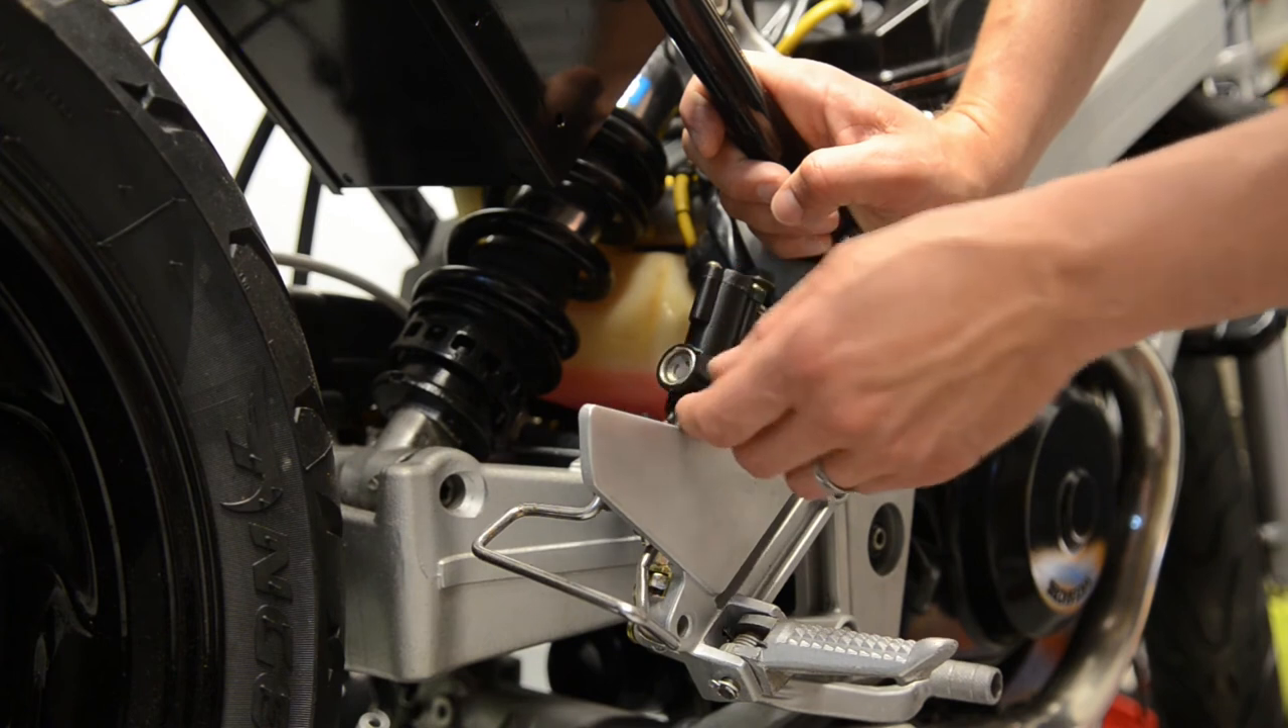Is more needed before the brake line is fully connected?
Yes.